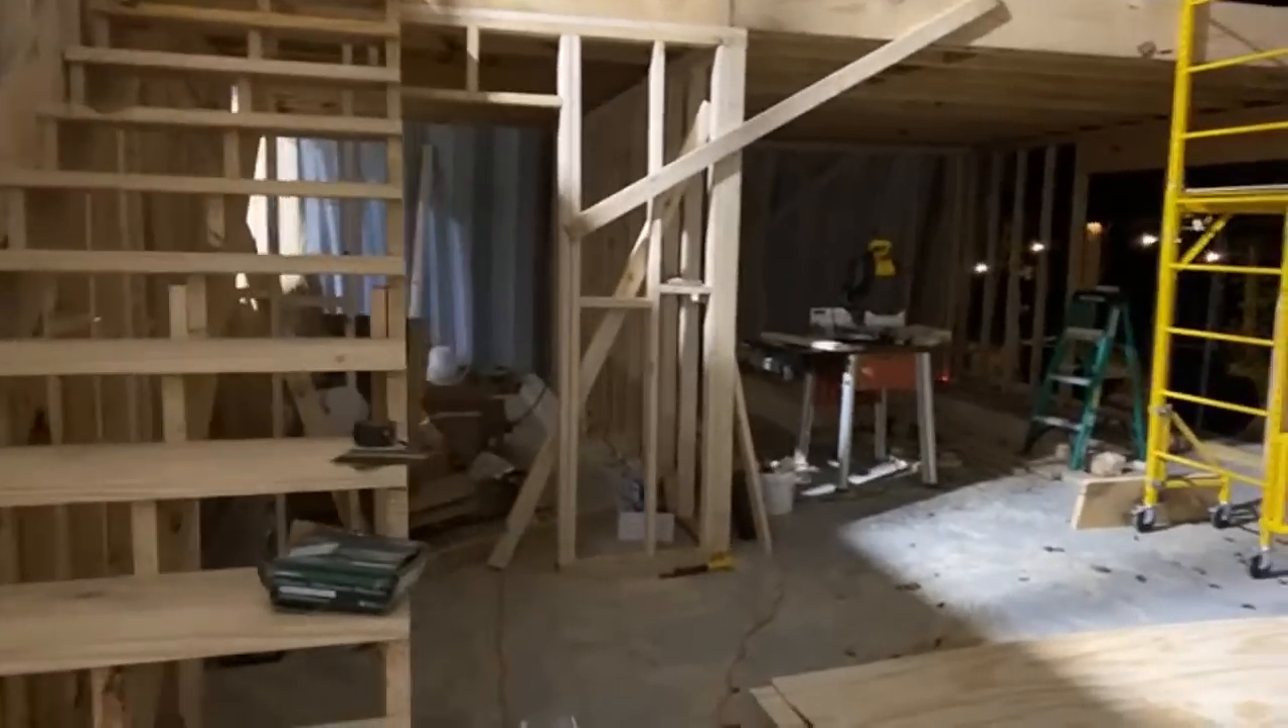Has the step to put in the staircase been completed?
Yes.